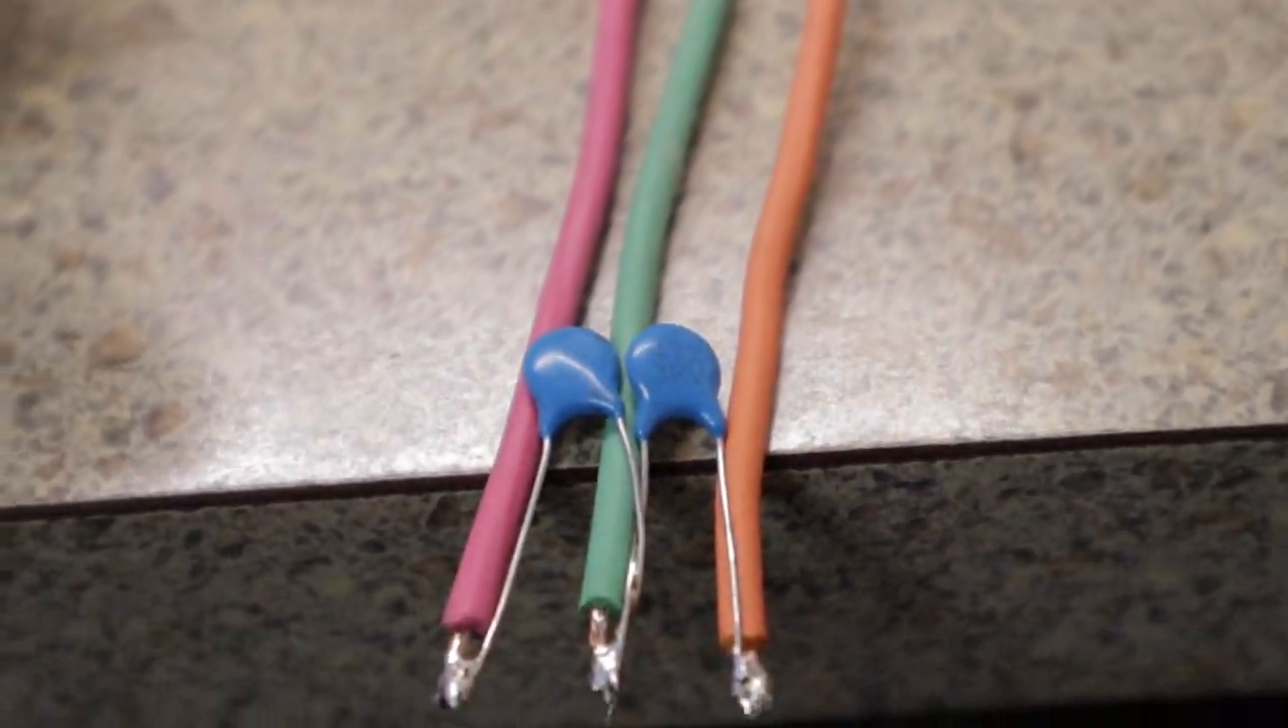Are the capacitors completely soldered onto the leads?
Yes.